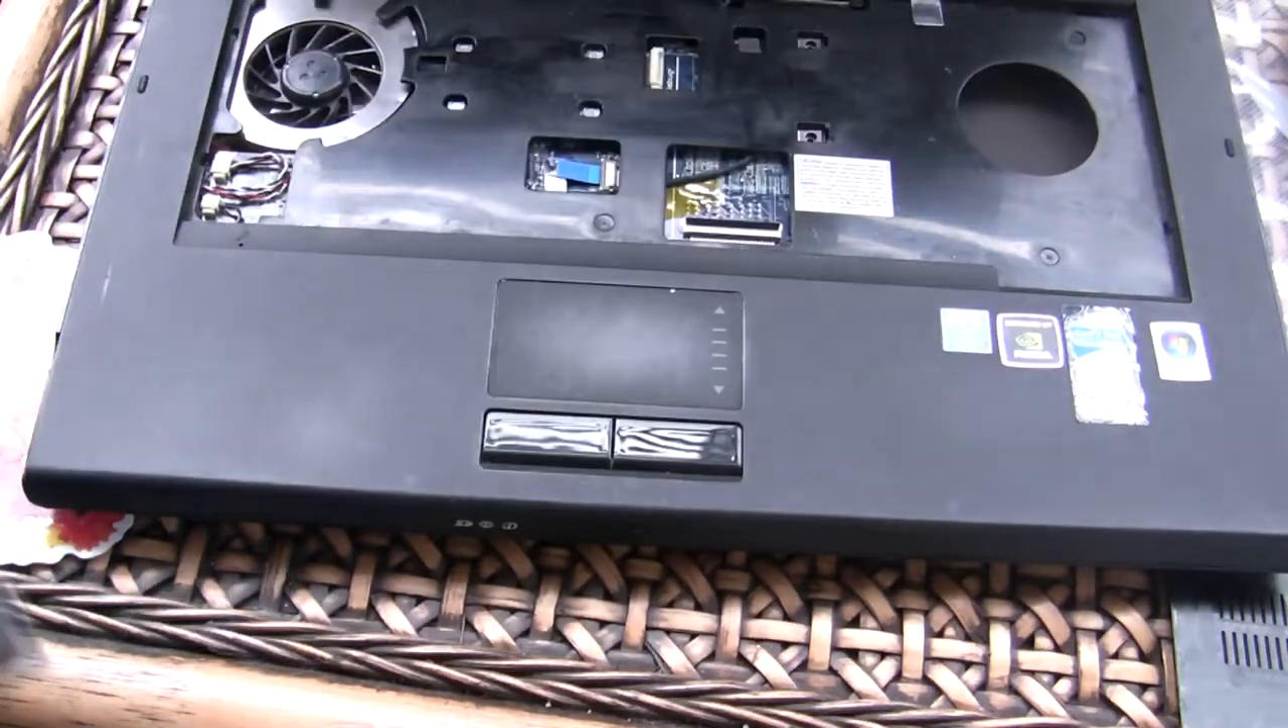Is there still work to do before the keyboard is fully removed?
No.